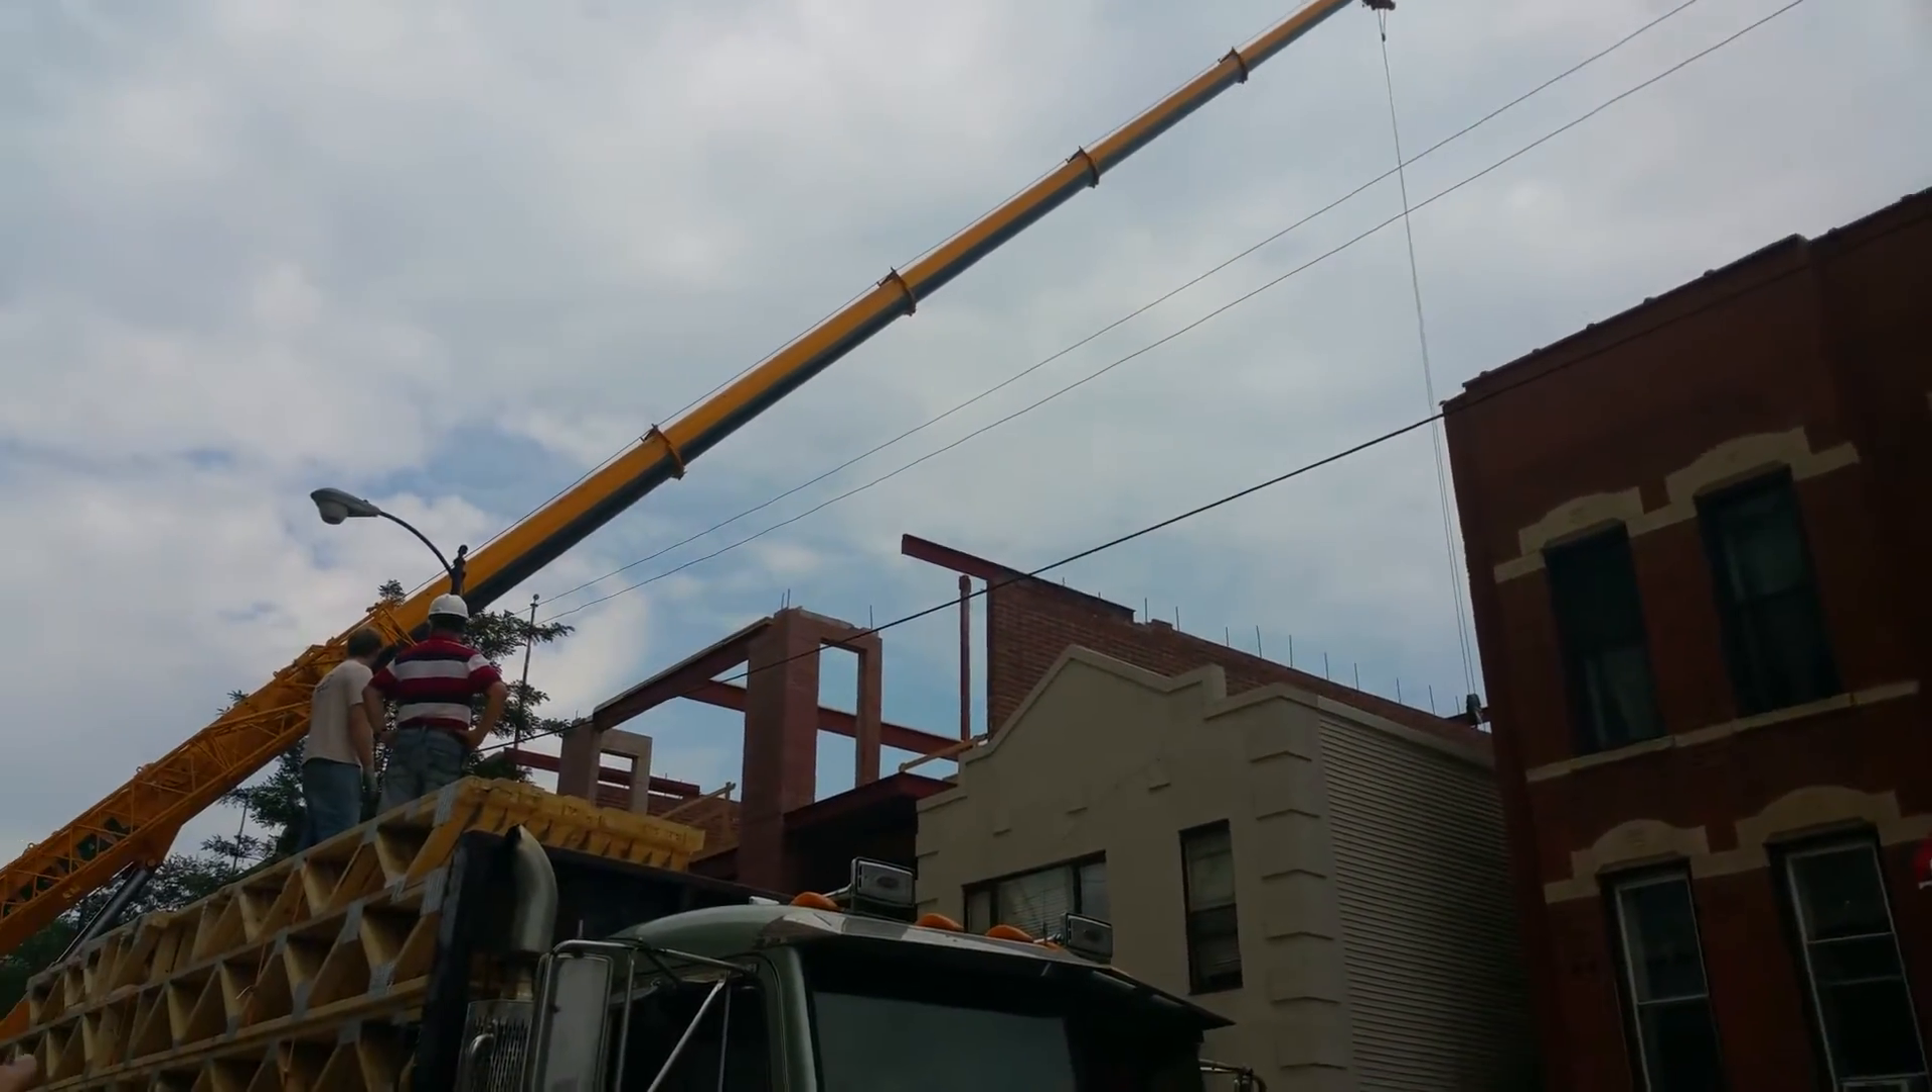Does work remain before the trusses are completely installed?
Yes.